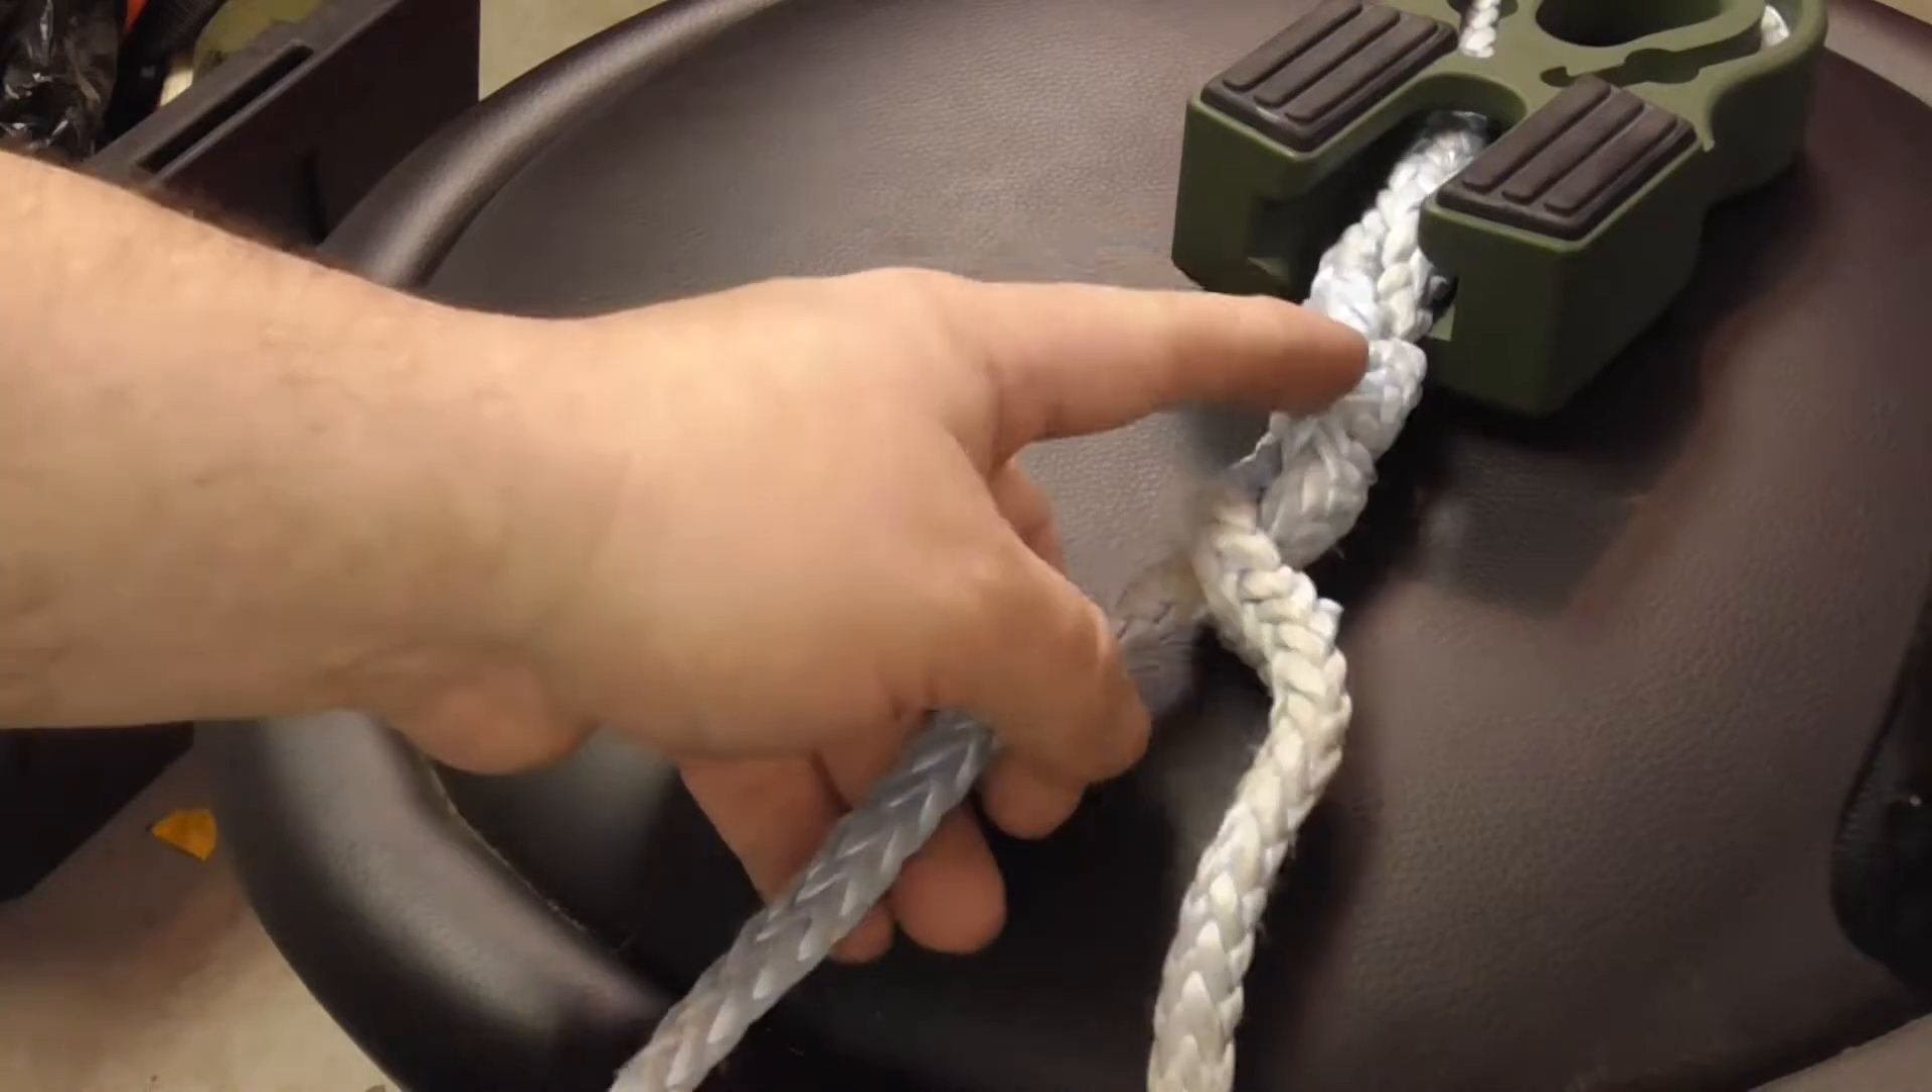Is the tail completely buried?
No.